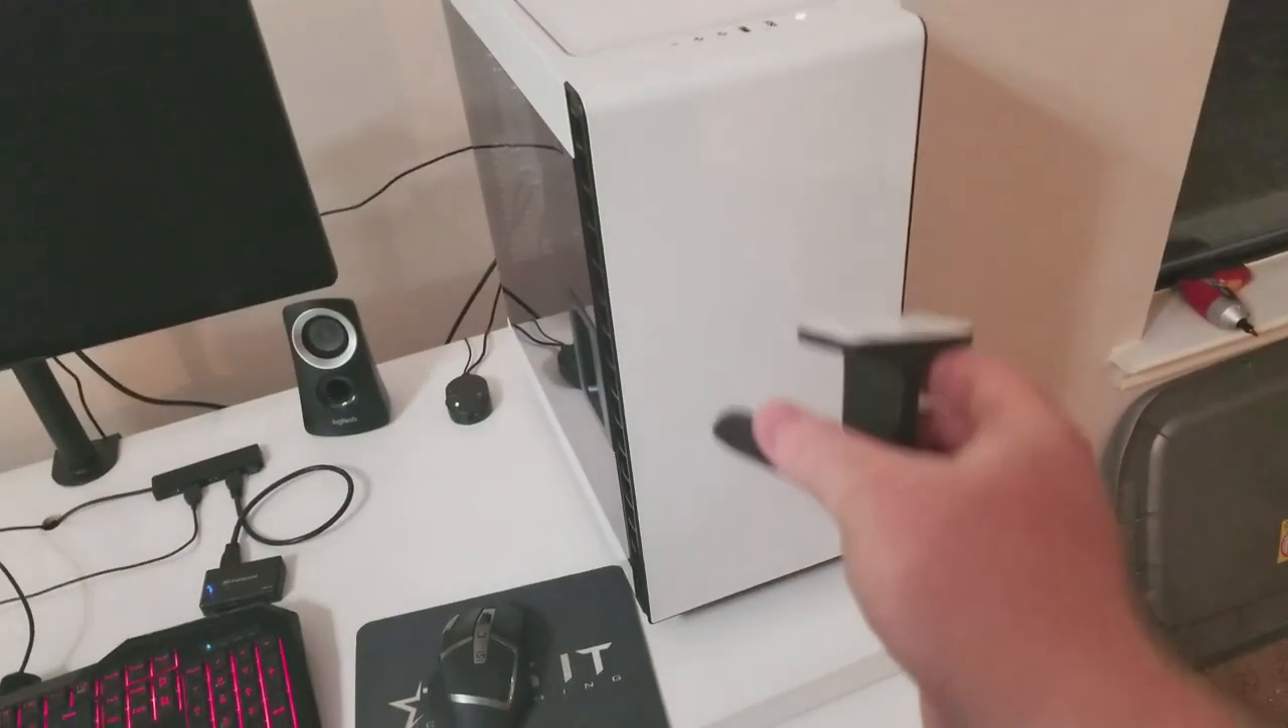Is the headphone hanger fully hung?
No.